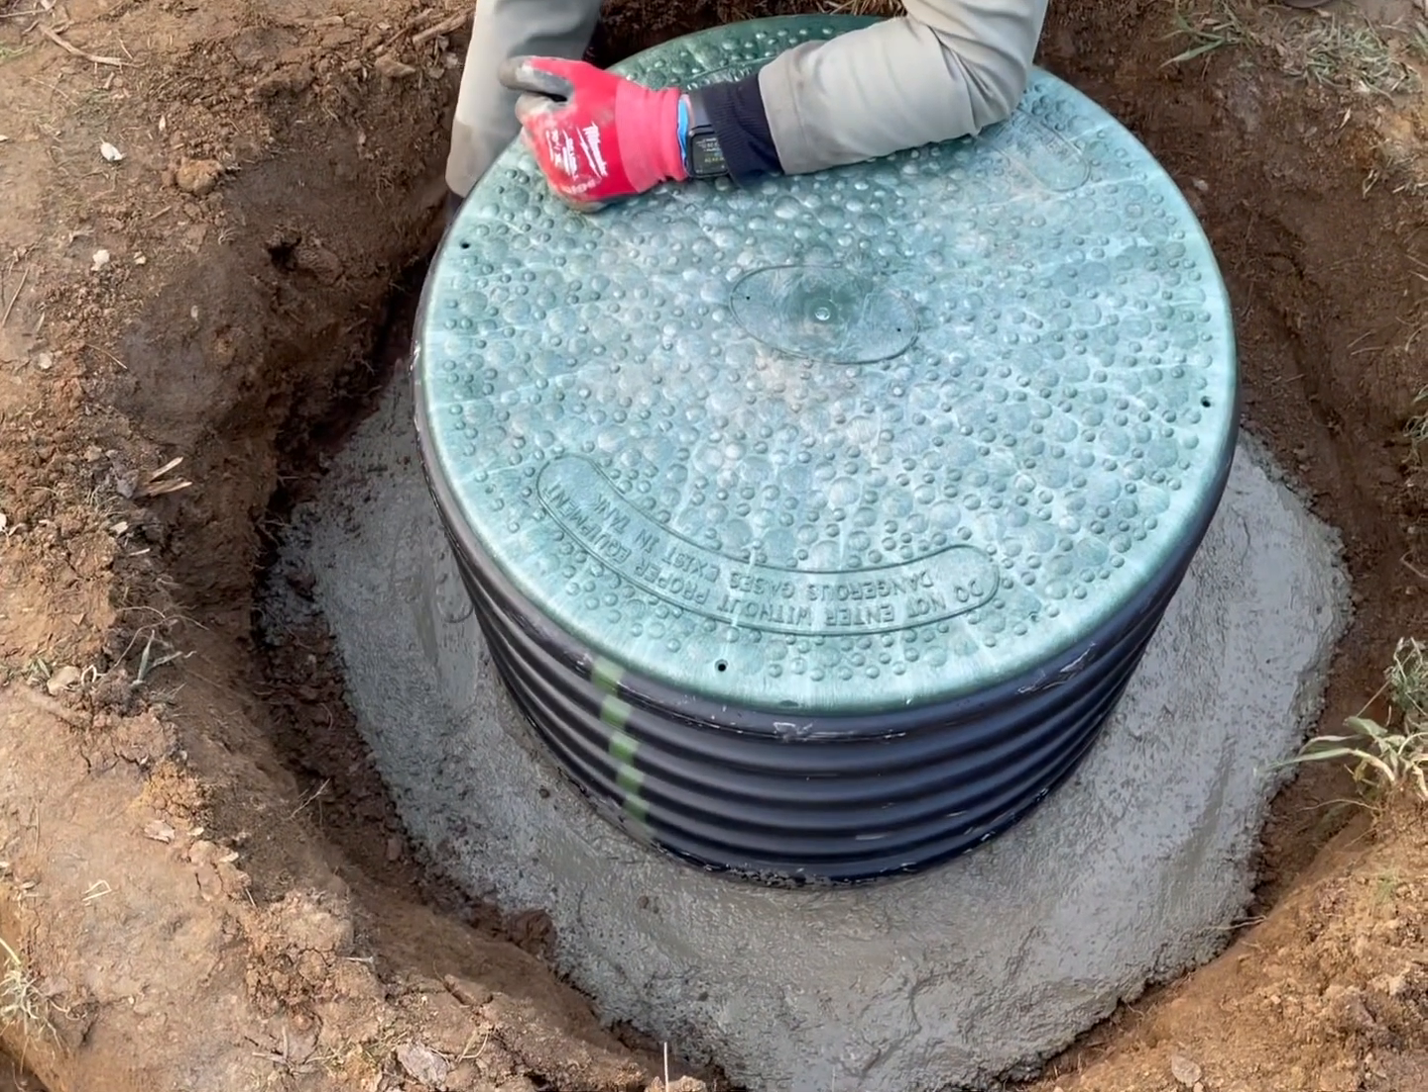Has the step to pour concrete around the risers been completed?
Yes.